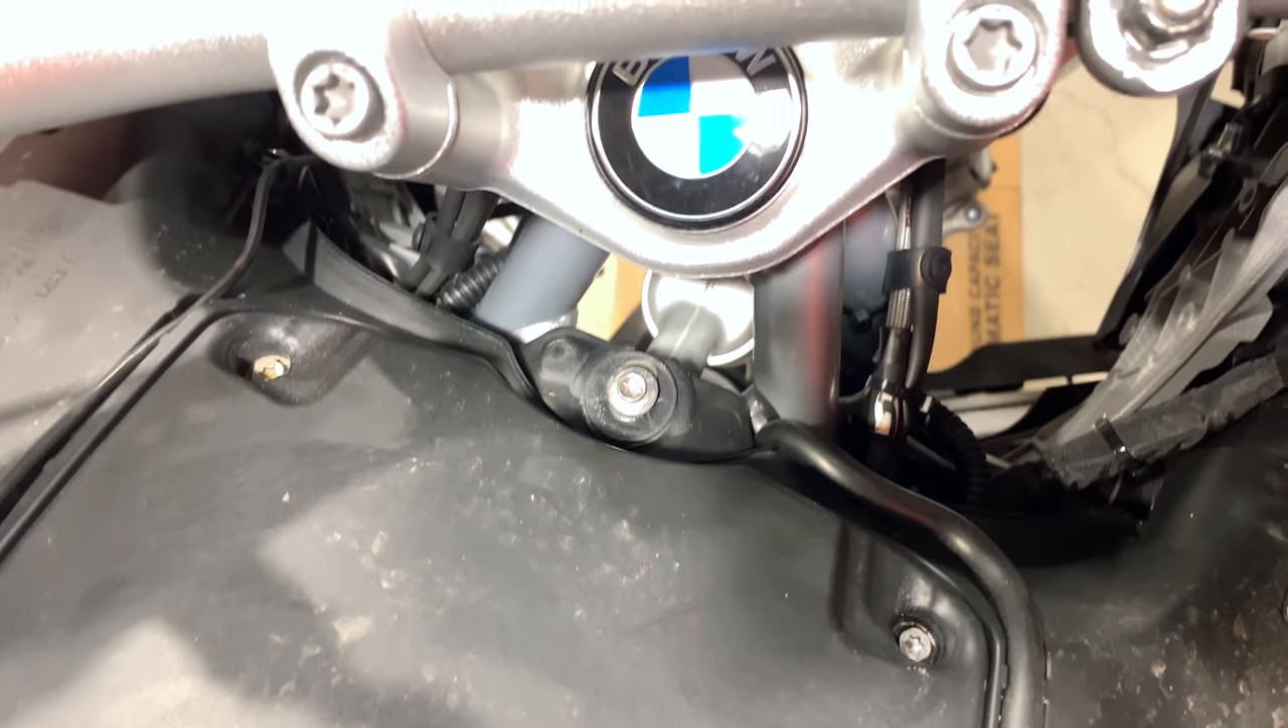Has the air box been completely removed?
No.